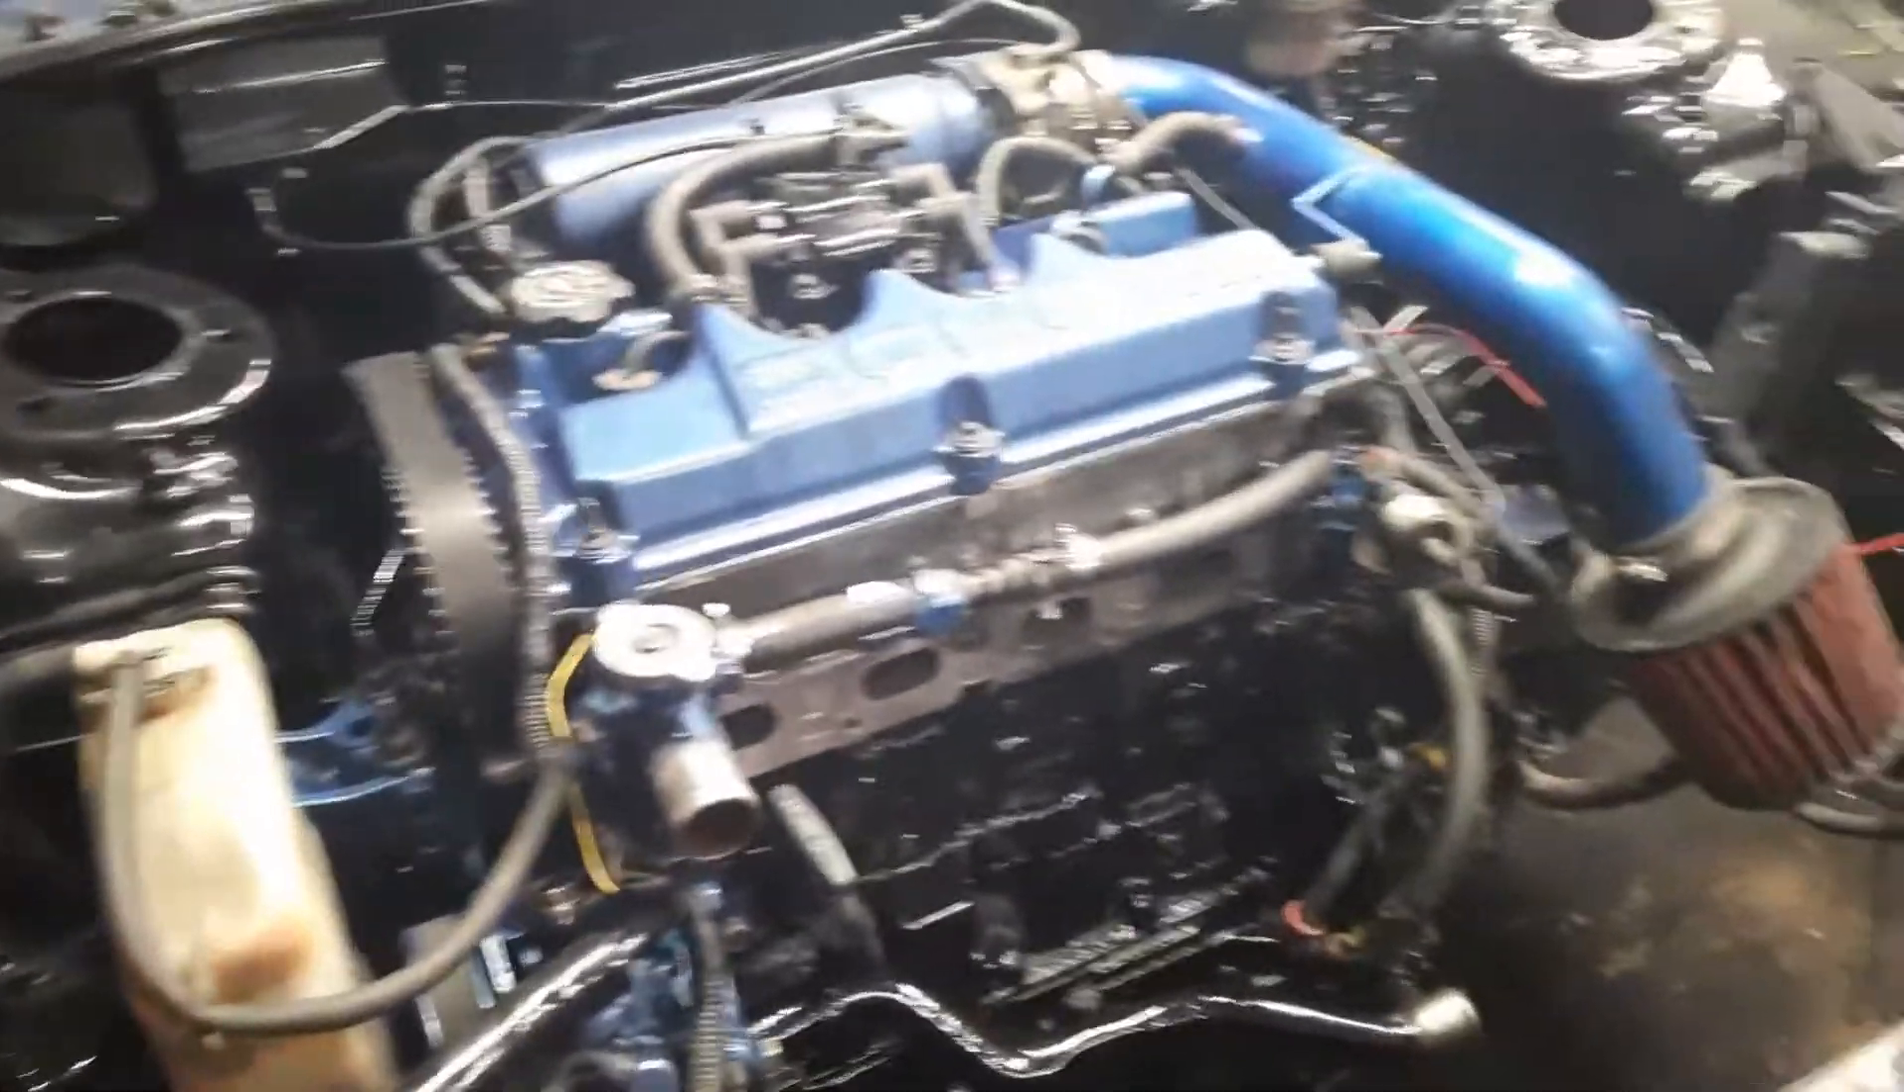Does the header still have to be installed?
Yes.